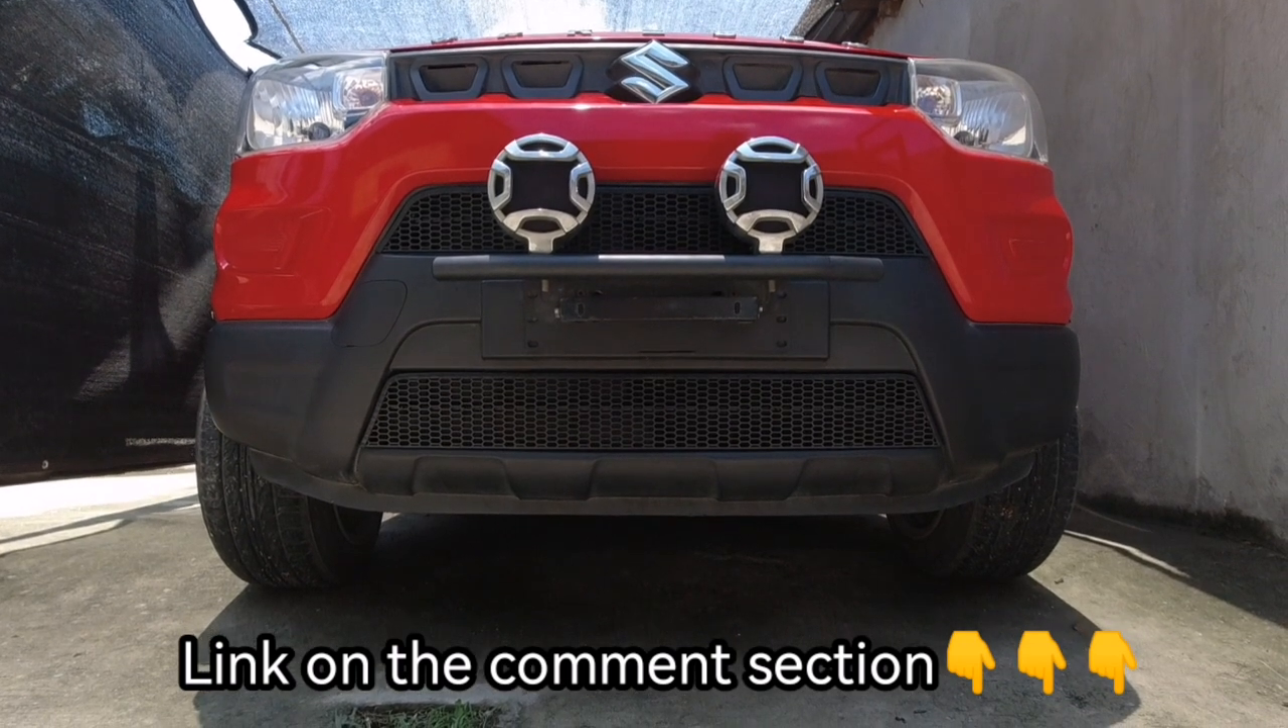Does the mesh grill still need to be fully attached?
No.